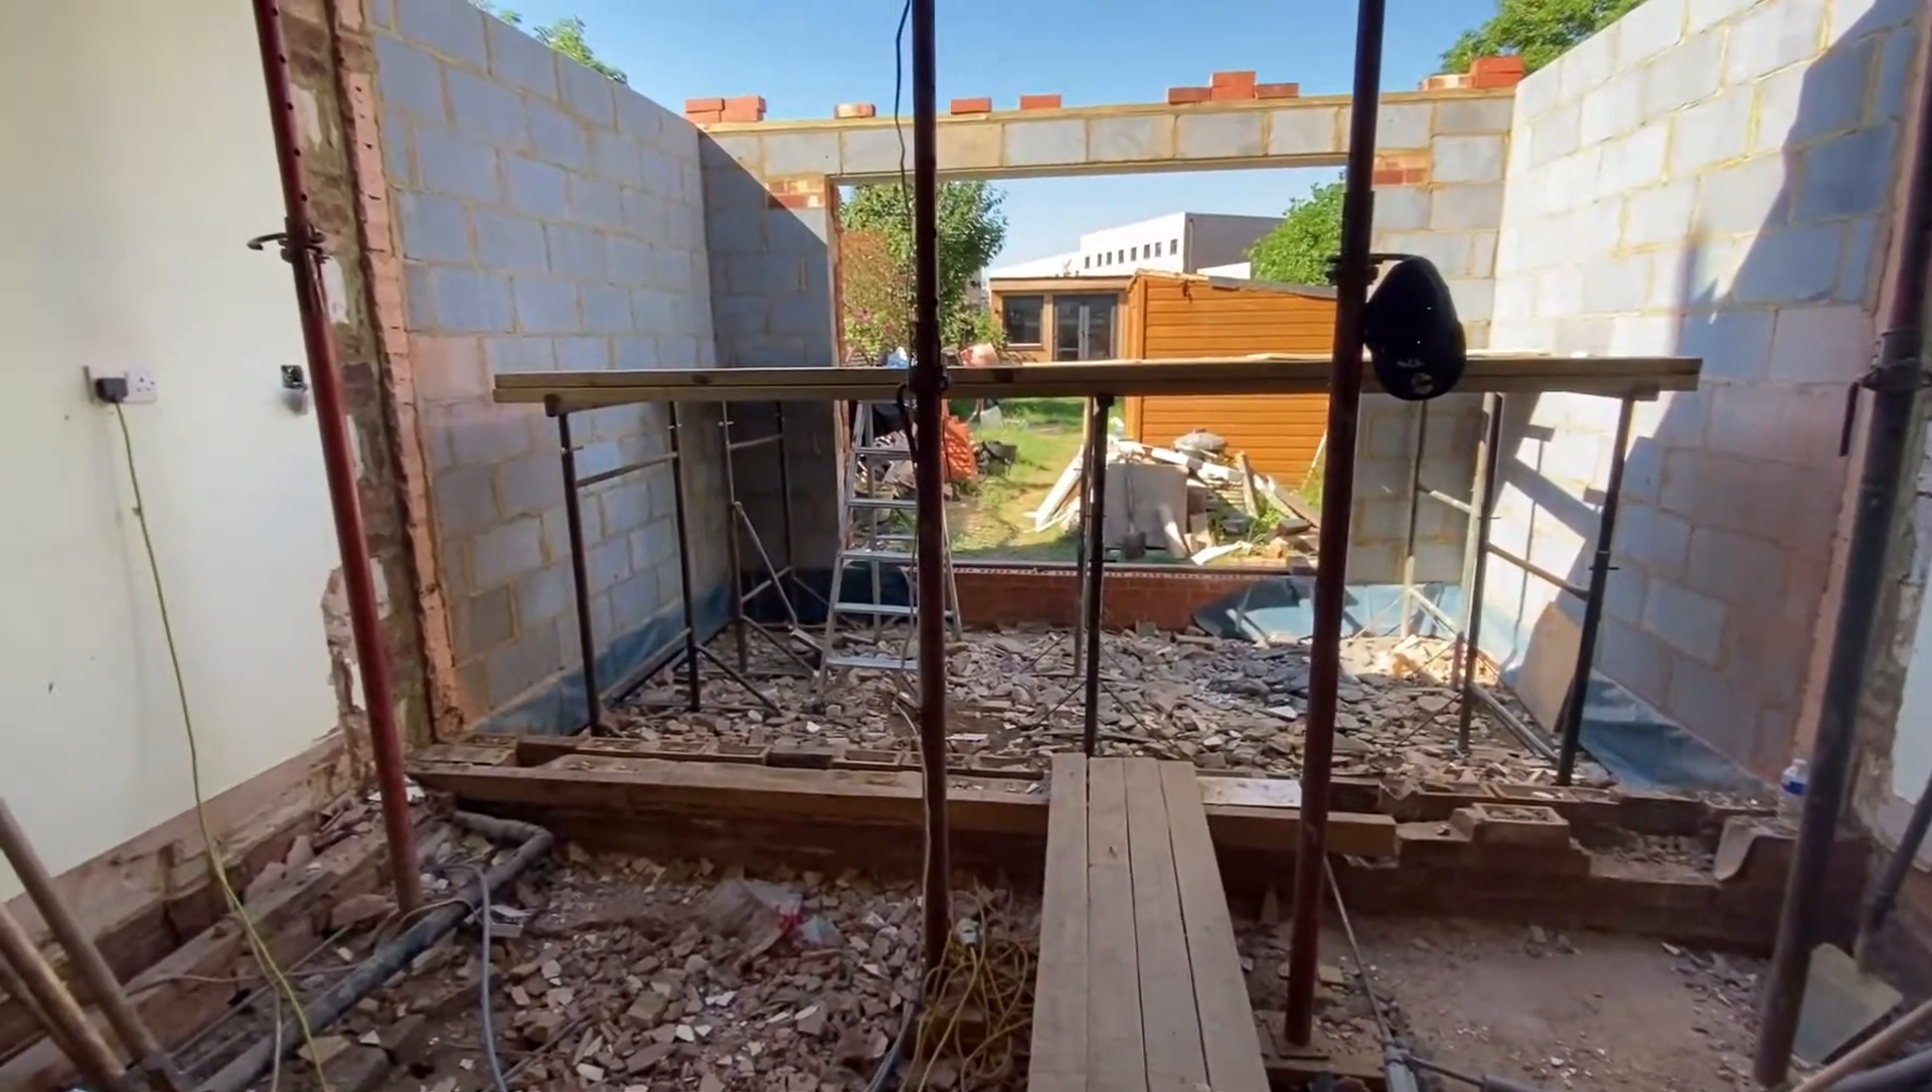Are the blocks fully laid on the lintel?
Yes.